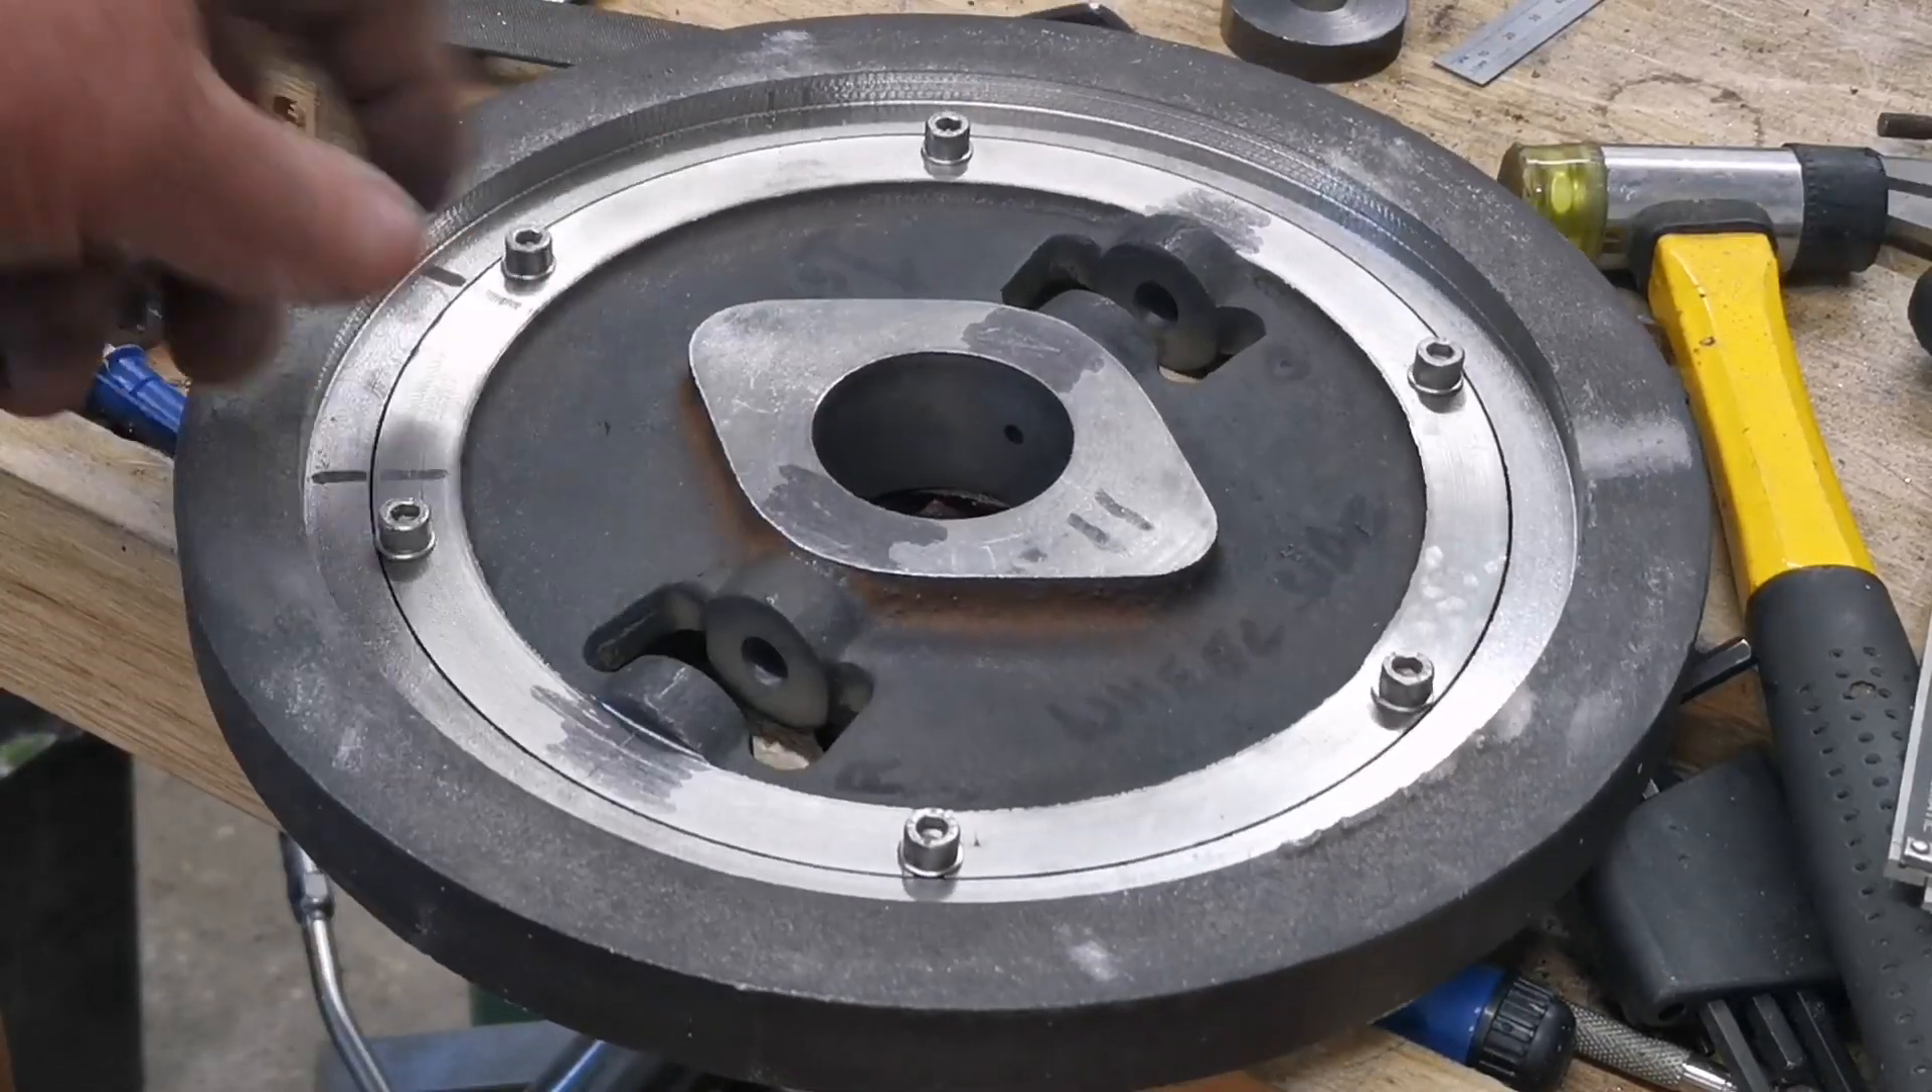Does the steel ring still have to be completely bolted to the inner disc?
No.